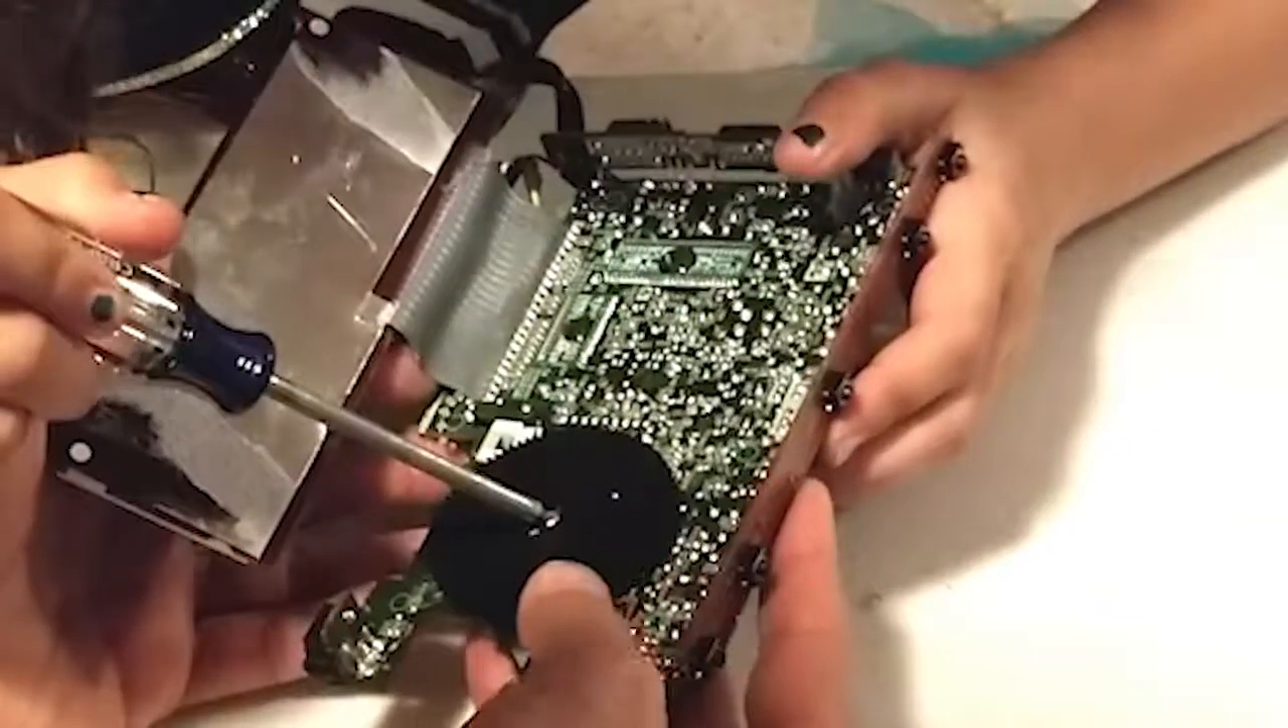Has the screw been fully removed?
No.